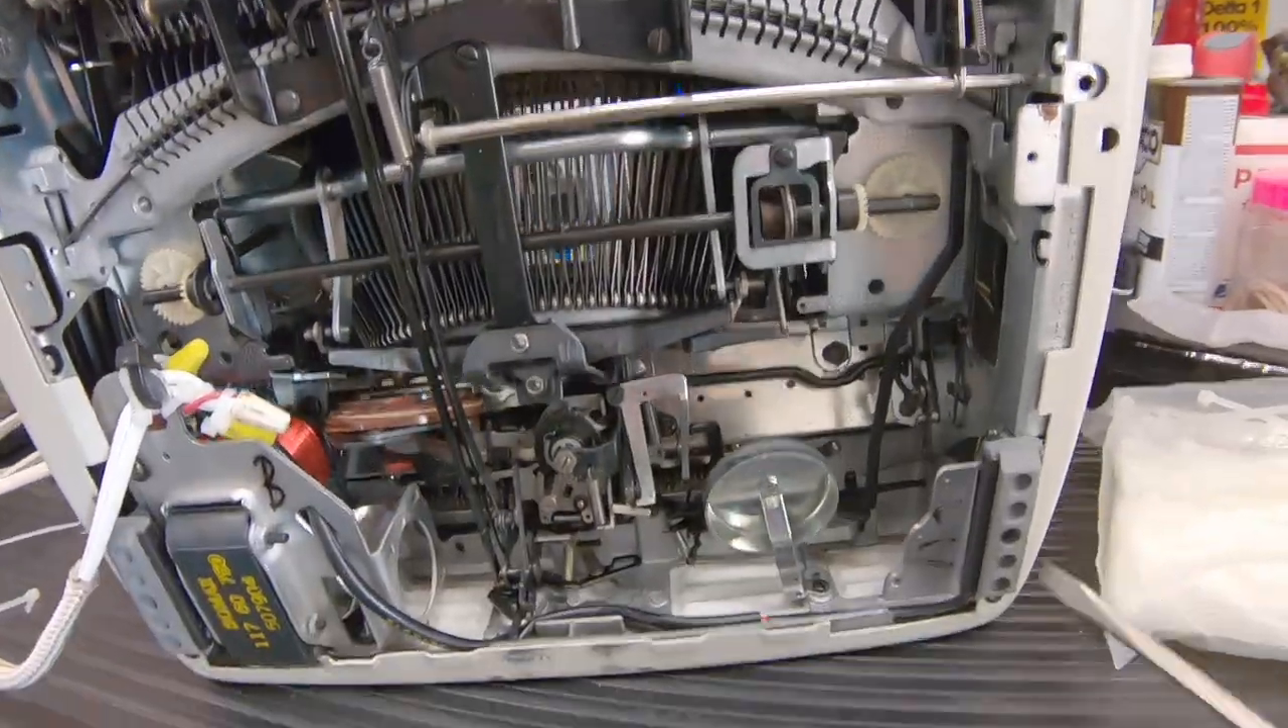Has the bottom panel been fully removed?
Yes.